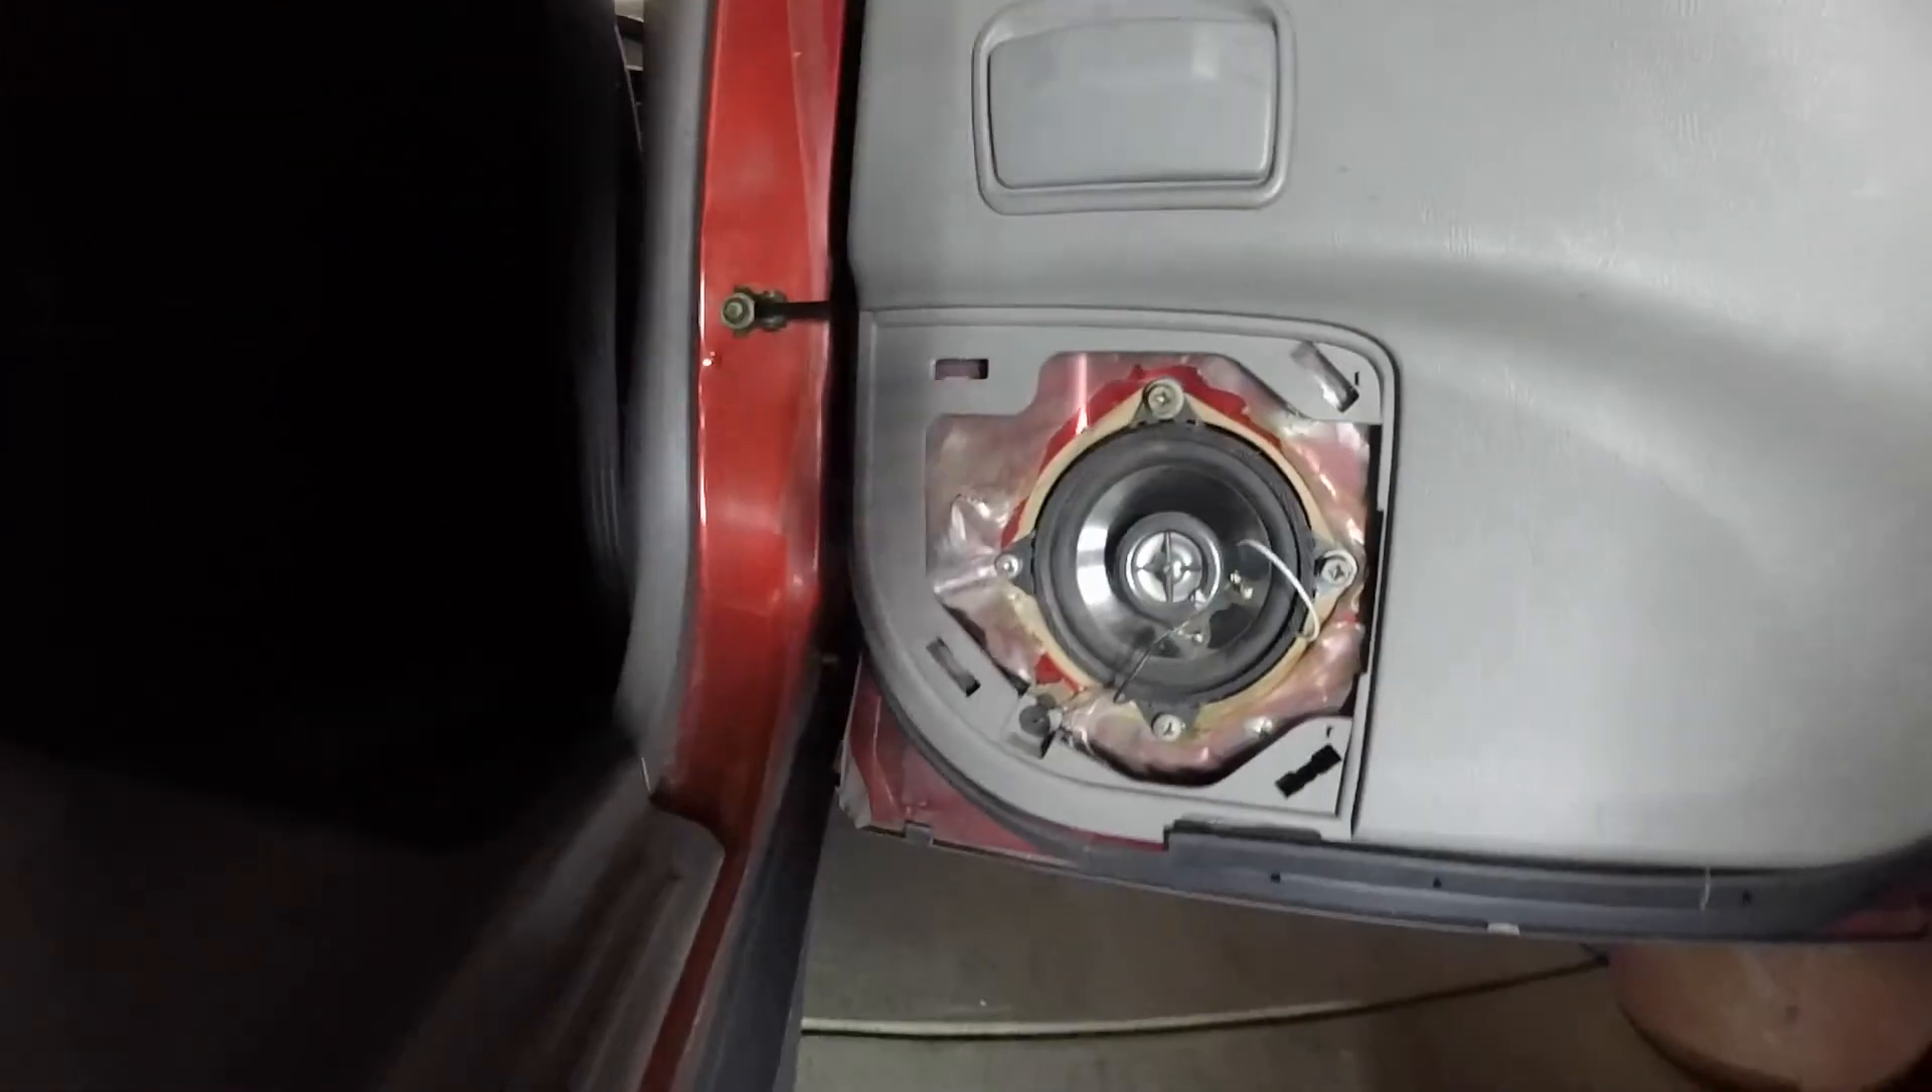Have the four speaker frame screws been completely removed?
No.